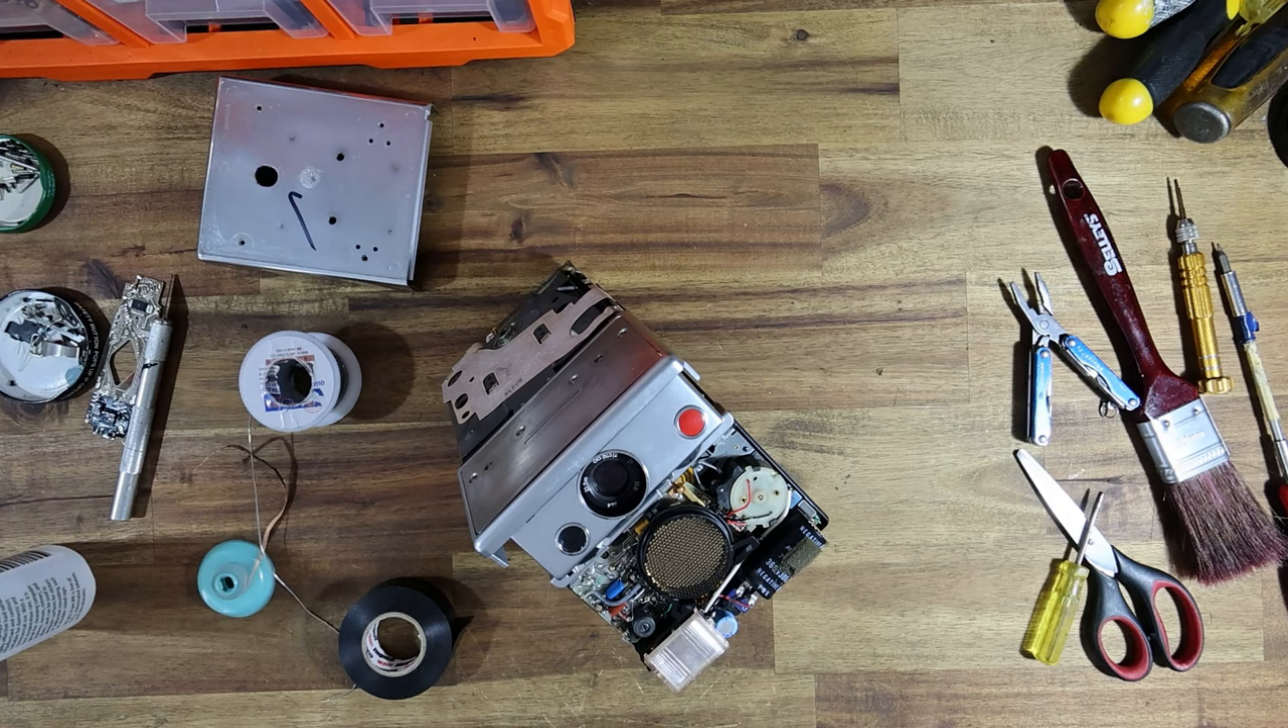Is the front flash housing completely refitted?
No.